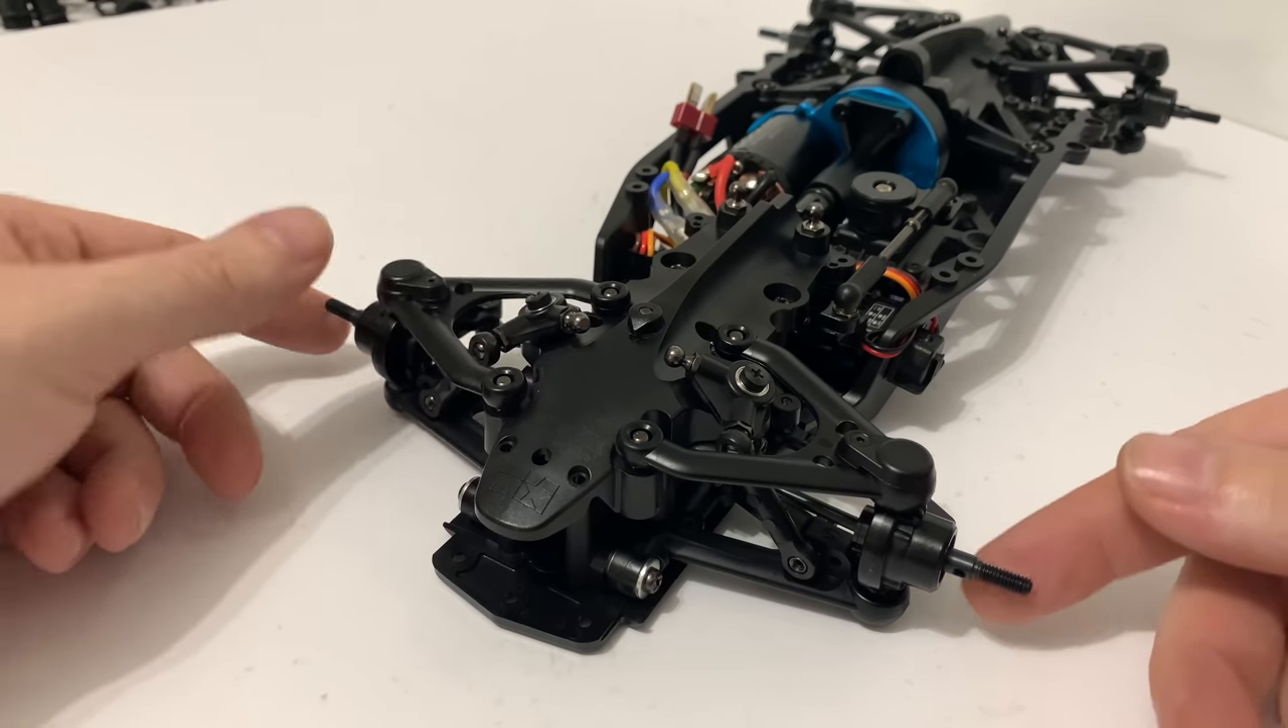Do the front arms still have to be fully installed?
No.